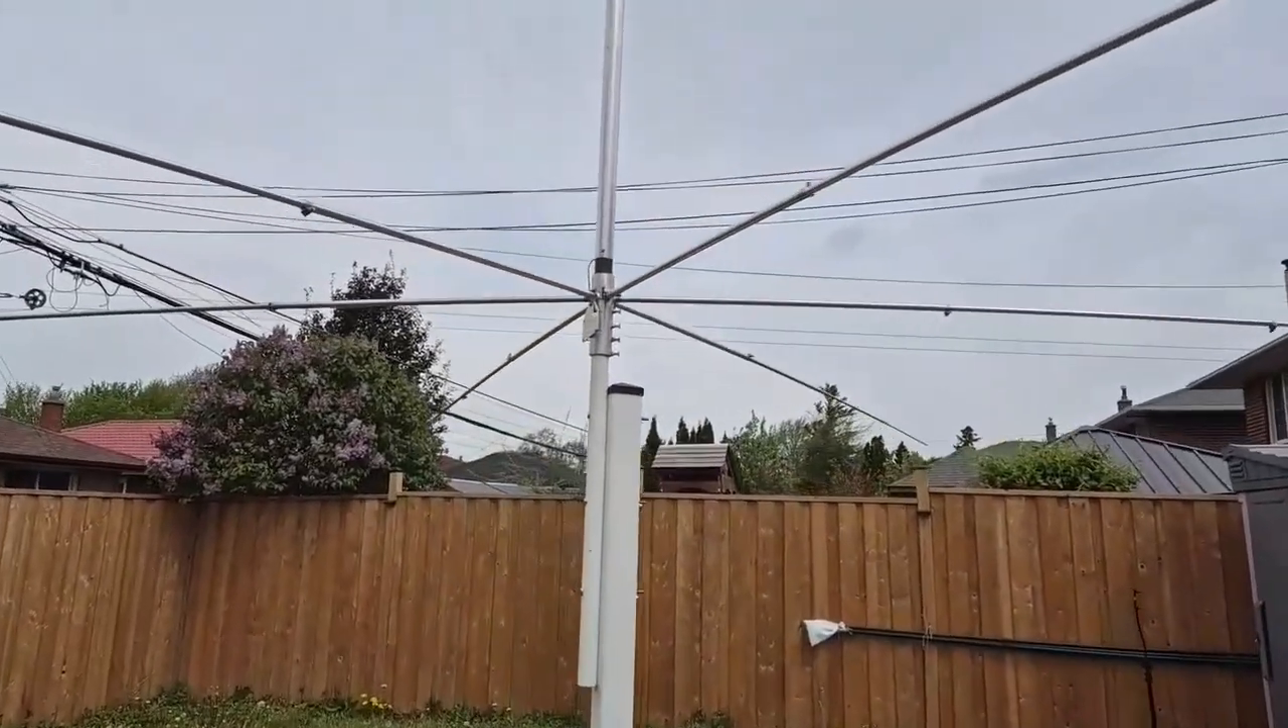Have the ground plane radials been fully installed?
Yes.